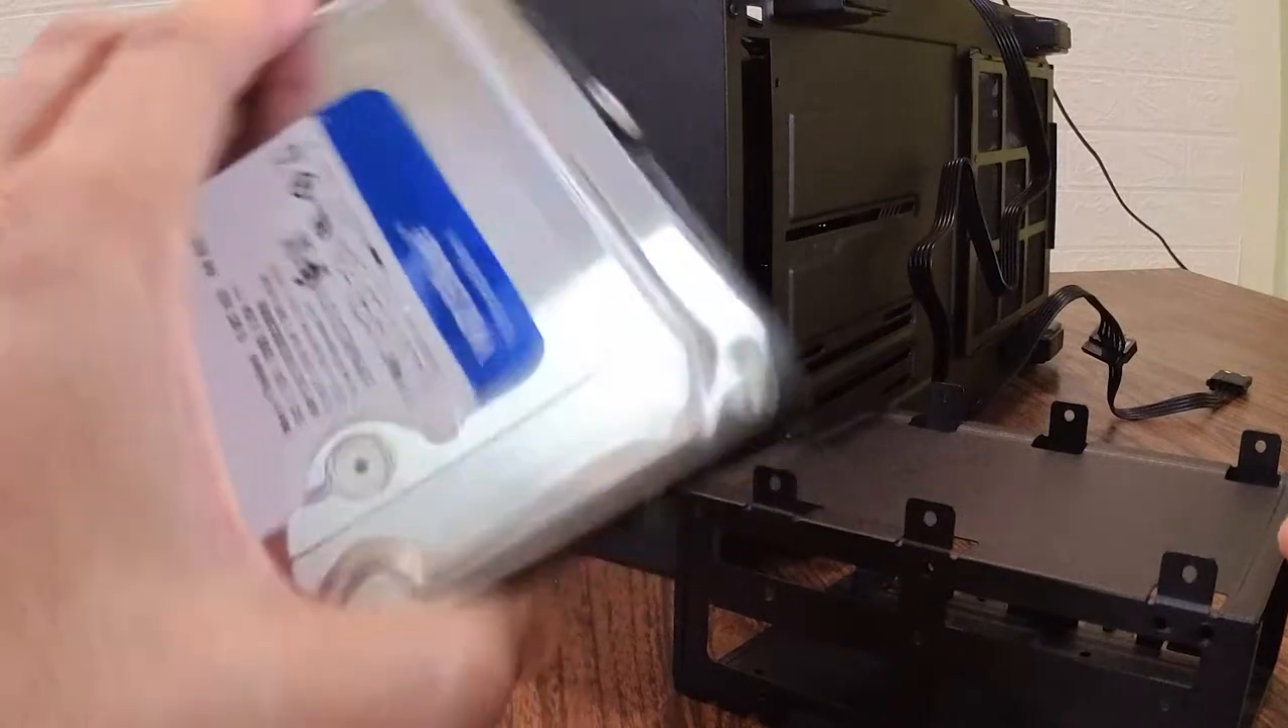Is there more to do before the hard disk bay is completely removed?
No.